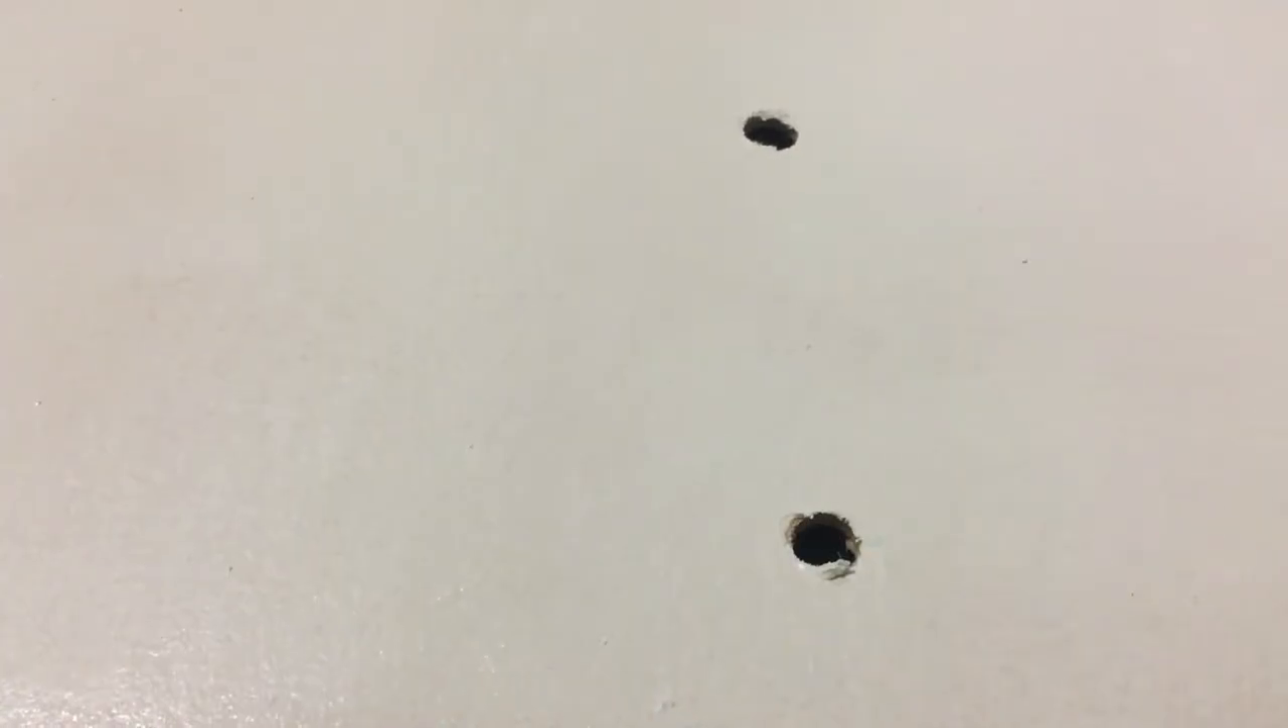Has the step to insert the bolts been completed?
No.